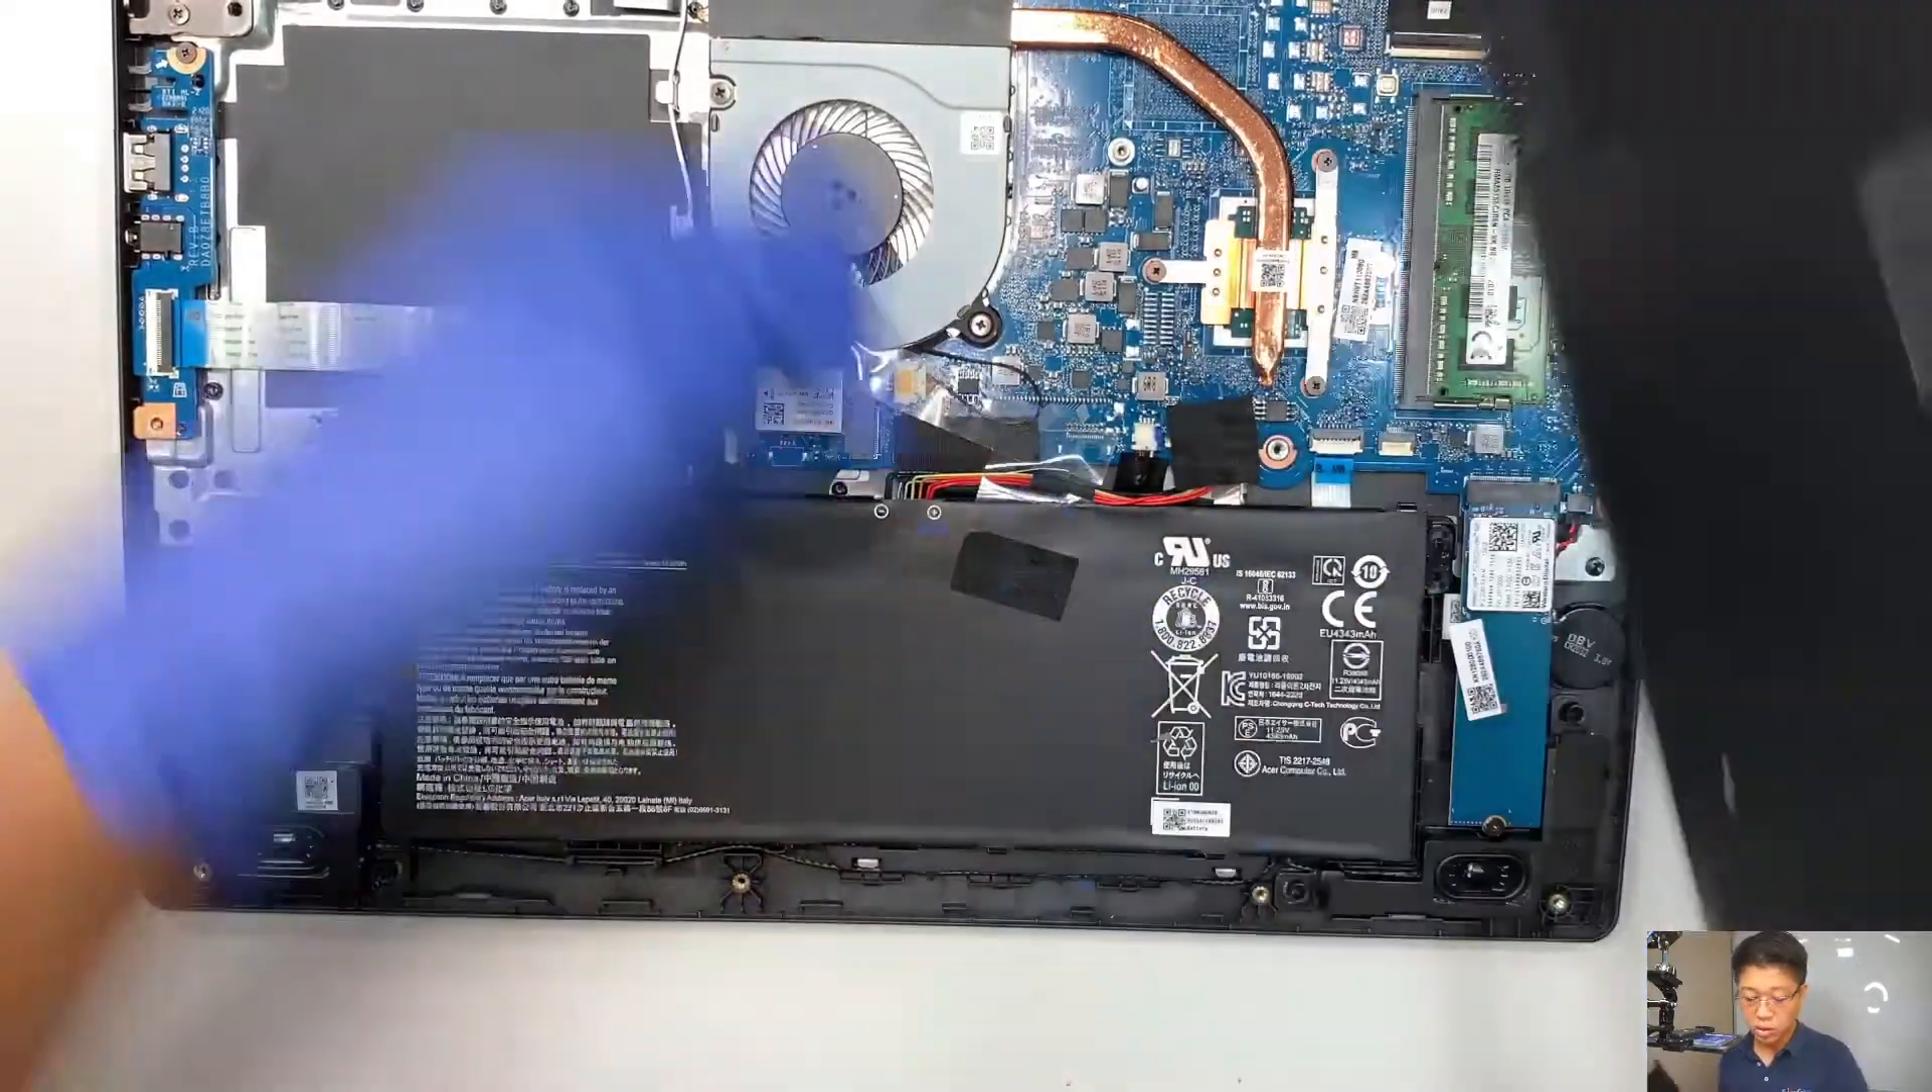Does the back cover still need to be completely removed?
No.